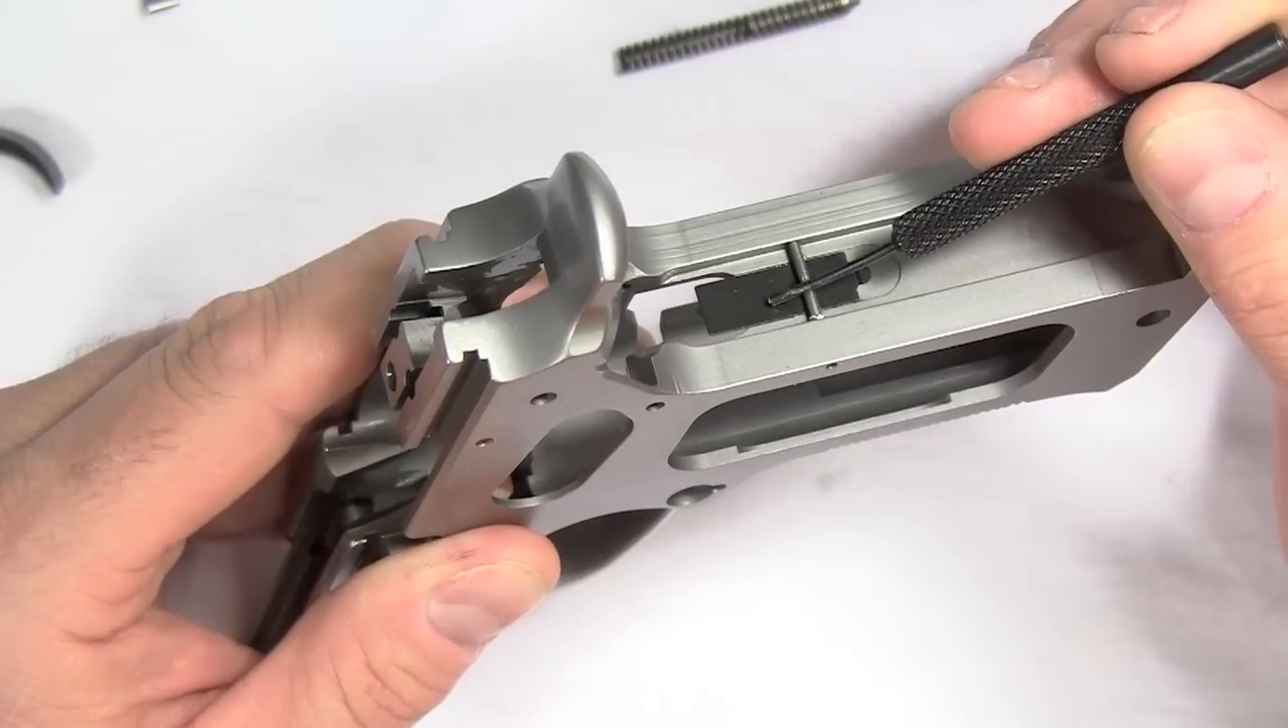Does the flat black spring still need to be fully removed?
Yes.